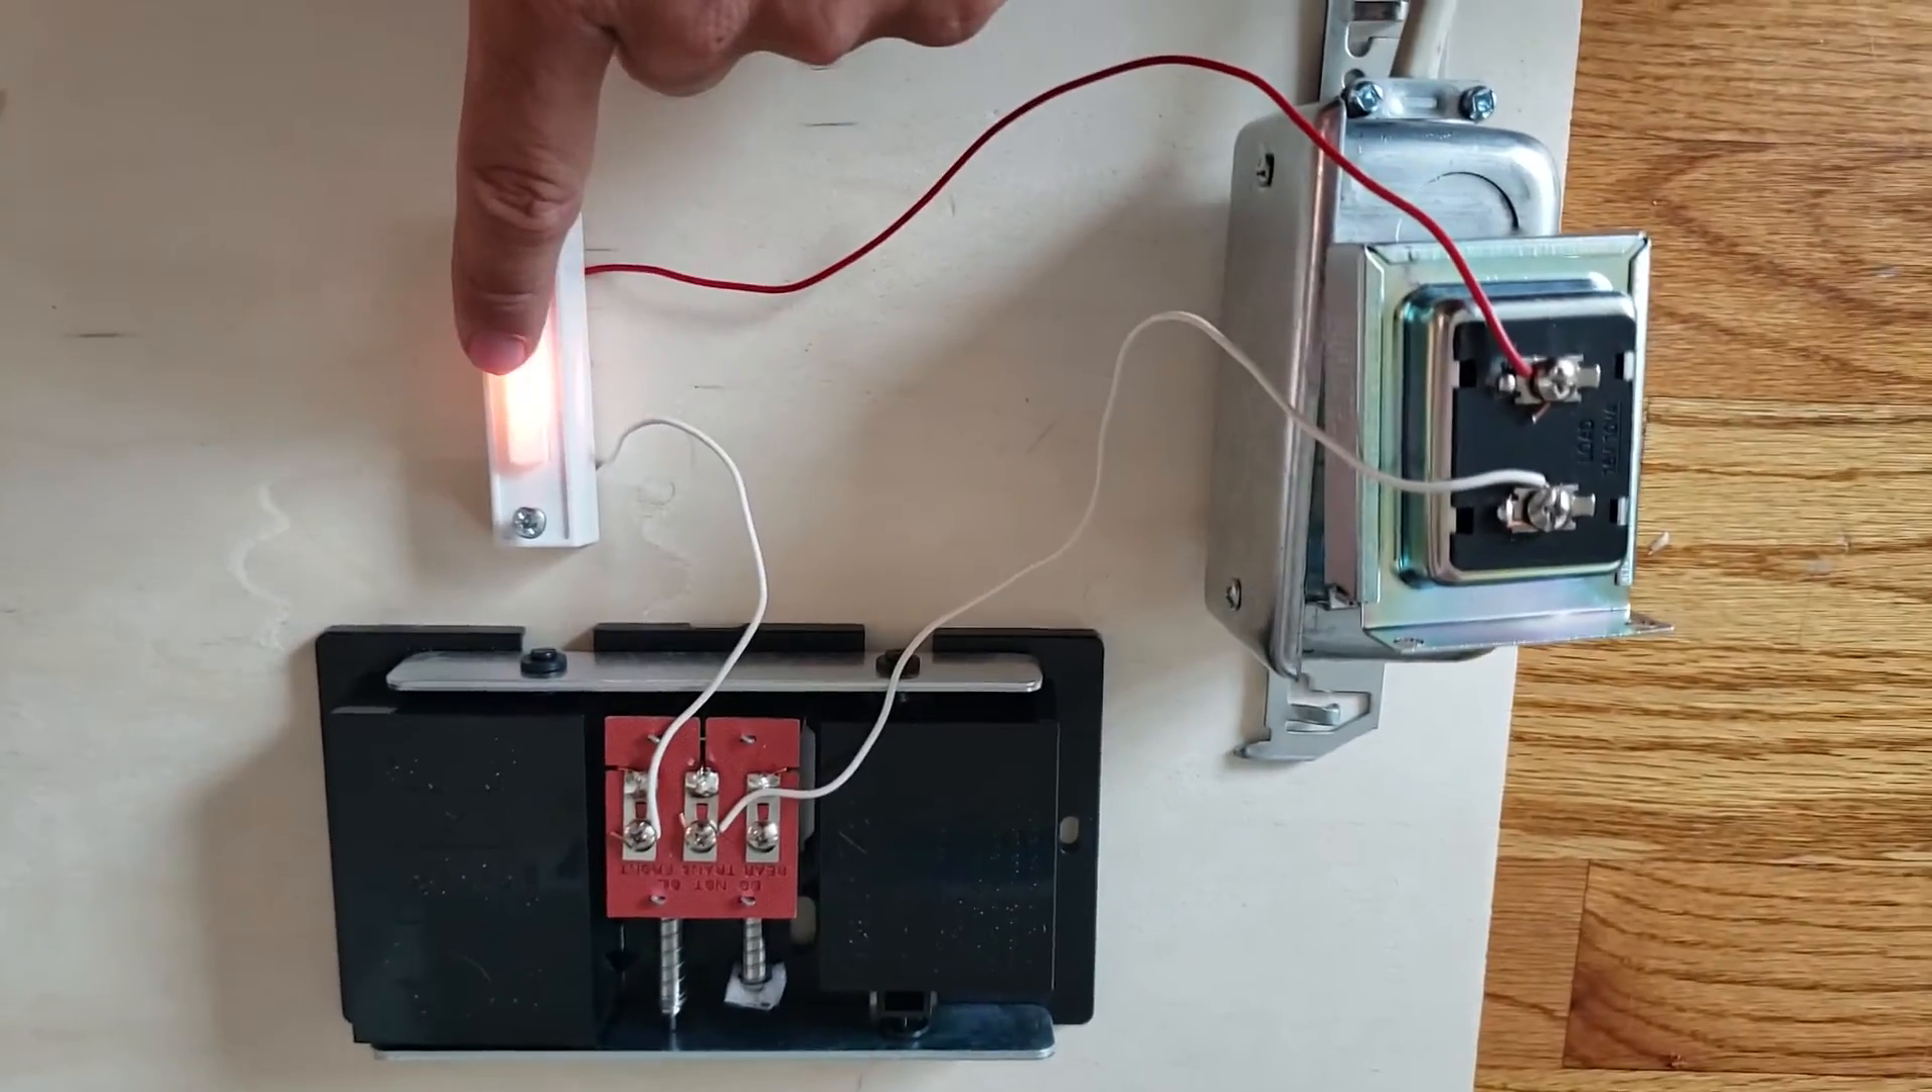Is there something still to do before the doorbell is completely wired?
No.